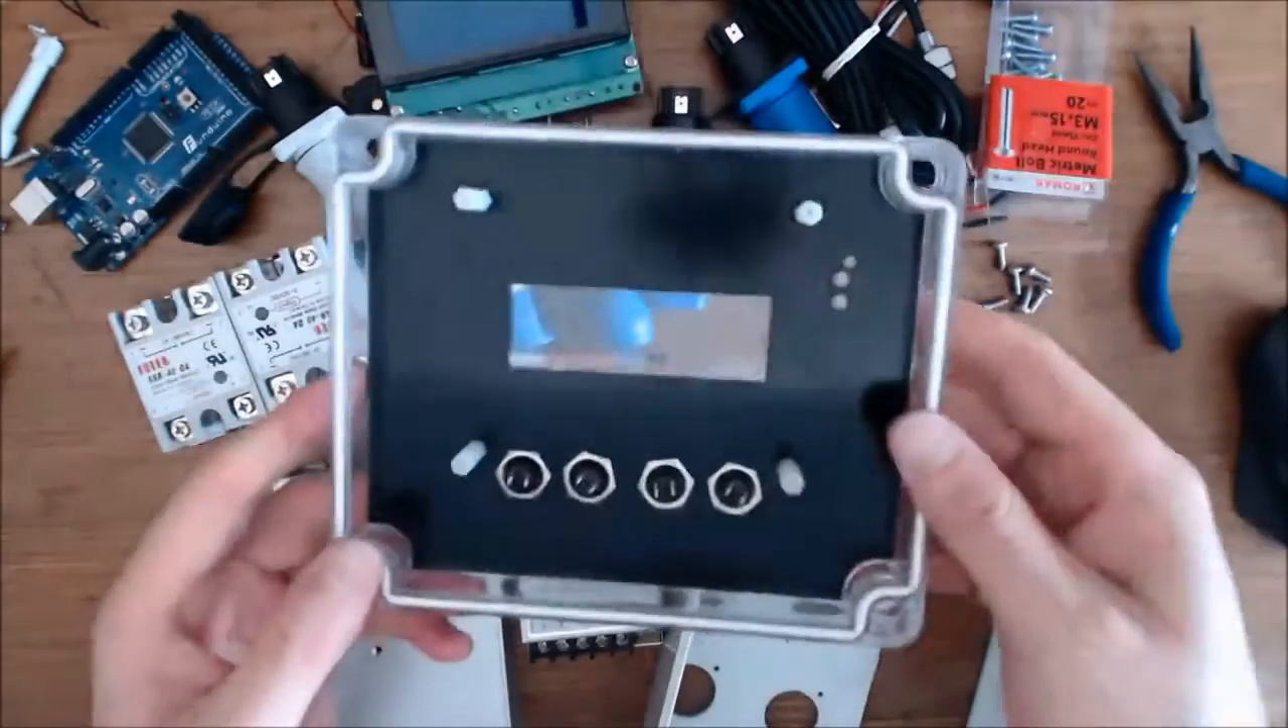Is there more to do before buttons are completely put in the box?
No.